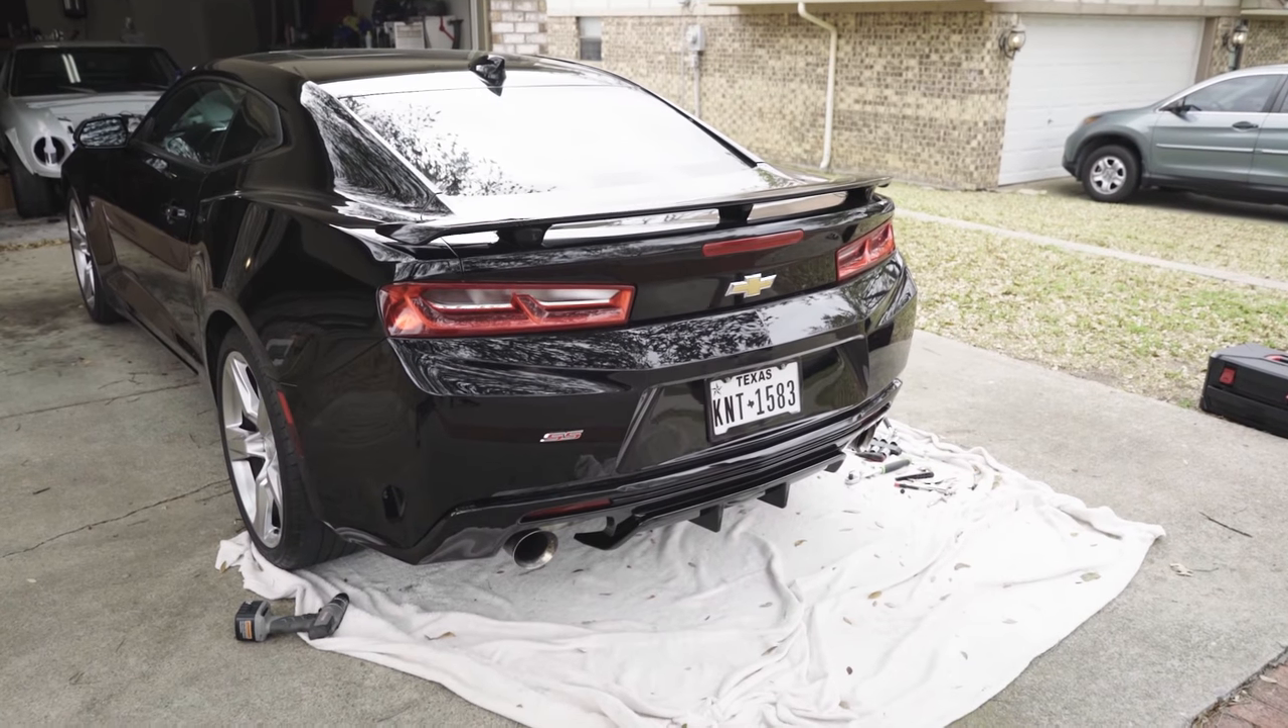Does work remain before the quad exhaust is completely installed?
Yes.